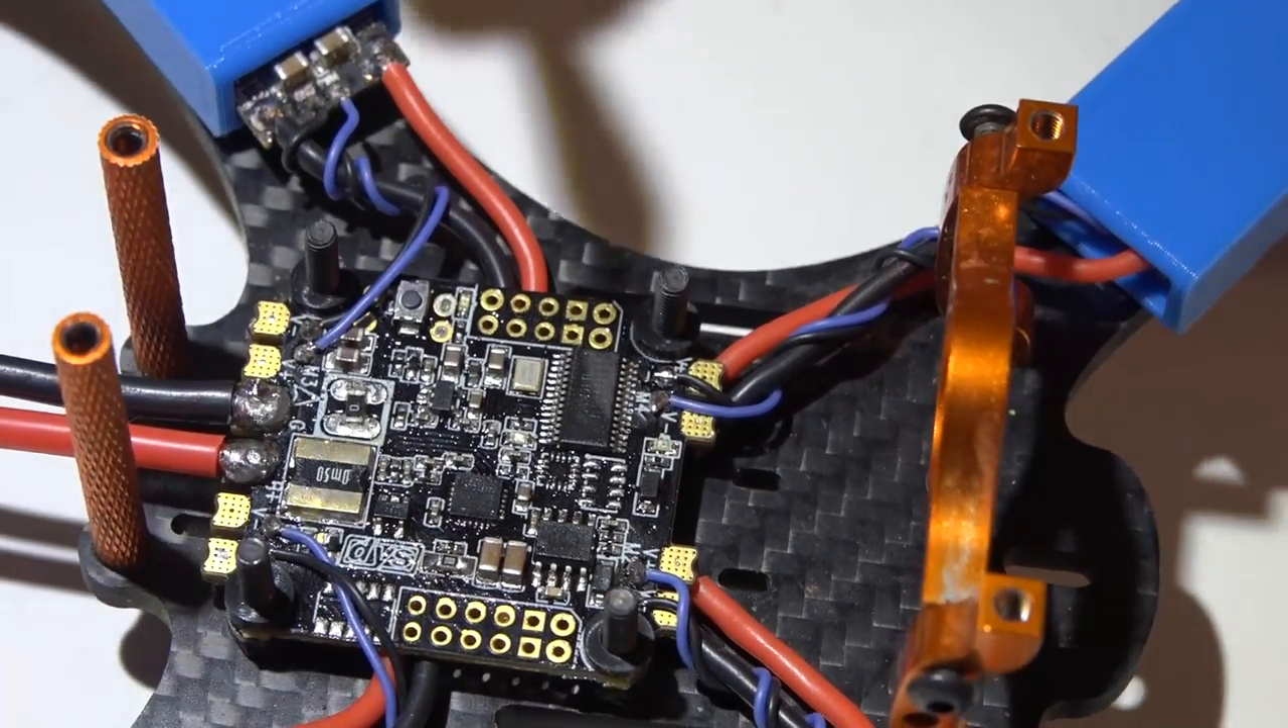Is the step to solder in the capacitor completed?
No.